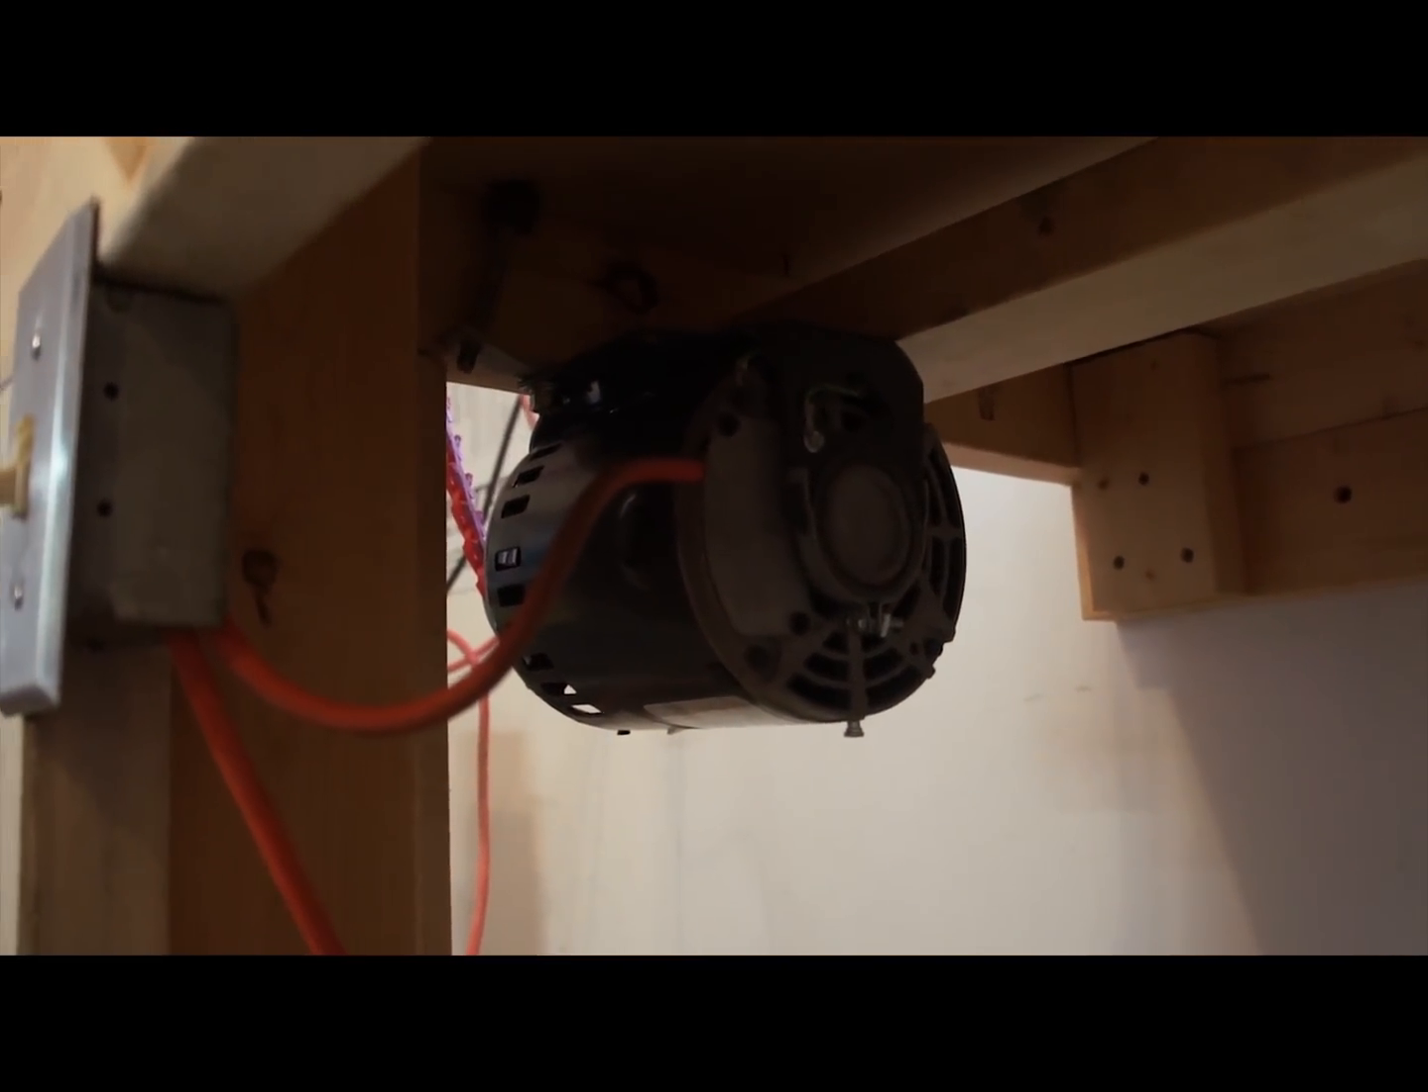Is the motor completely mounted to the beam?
Yes.